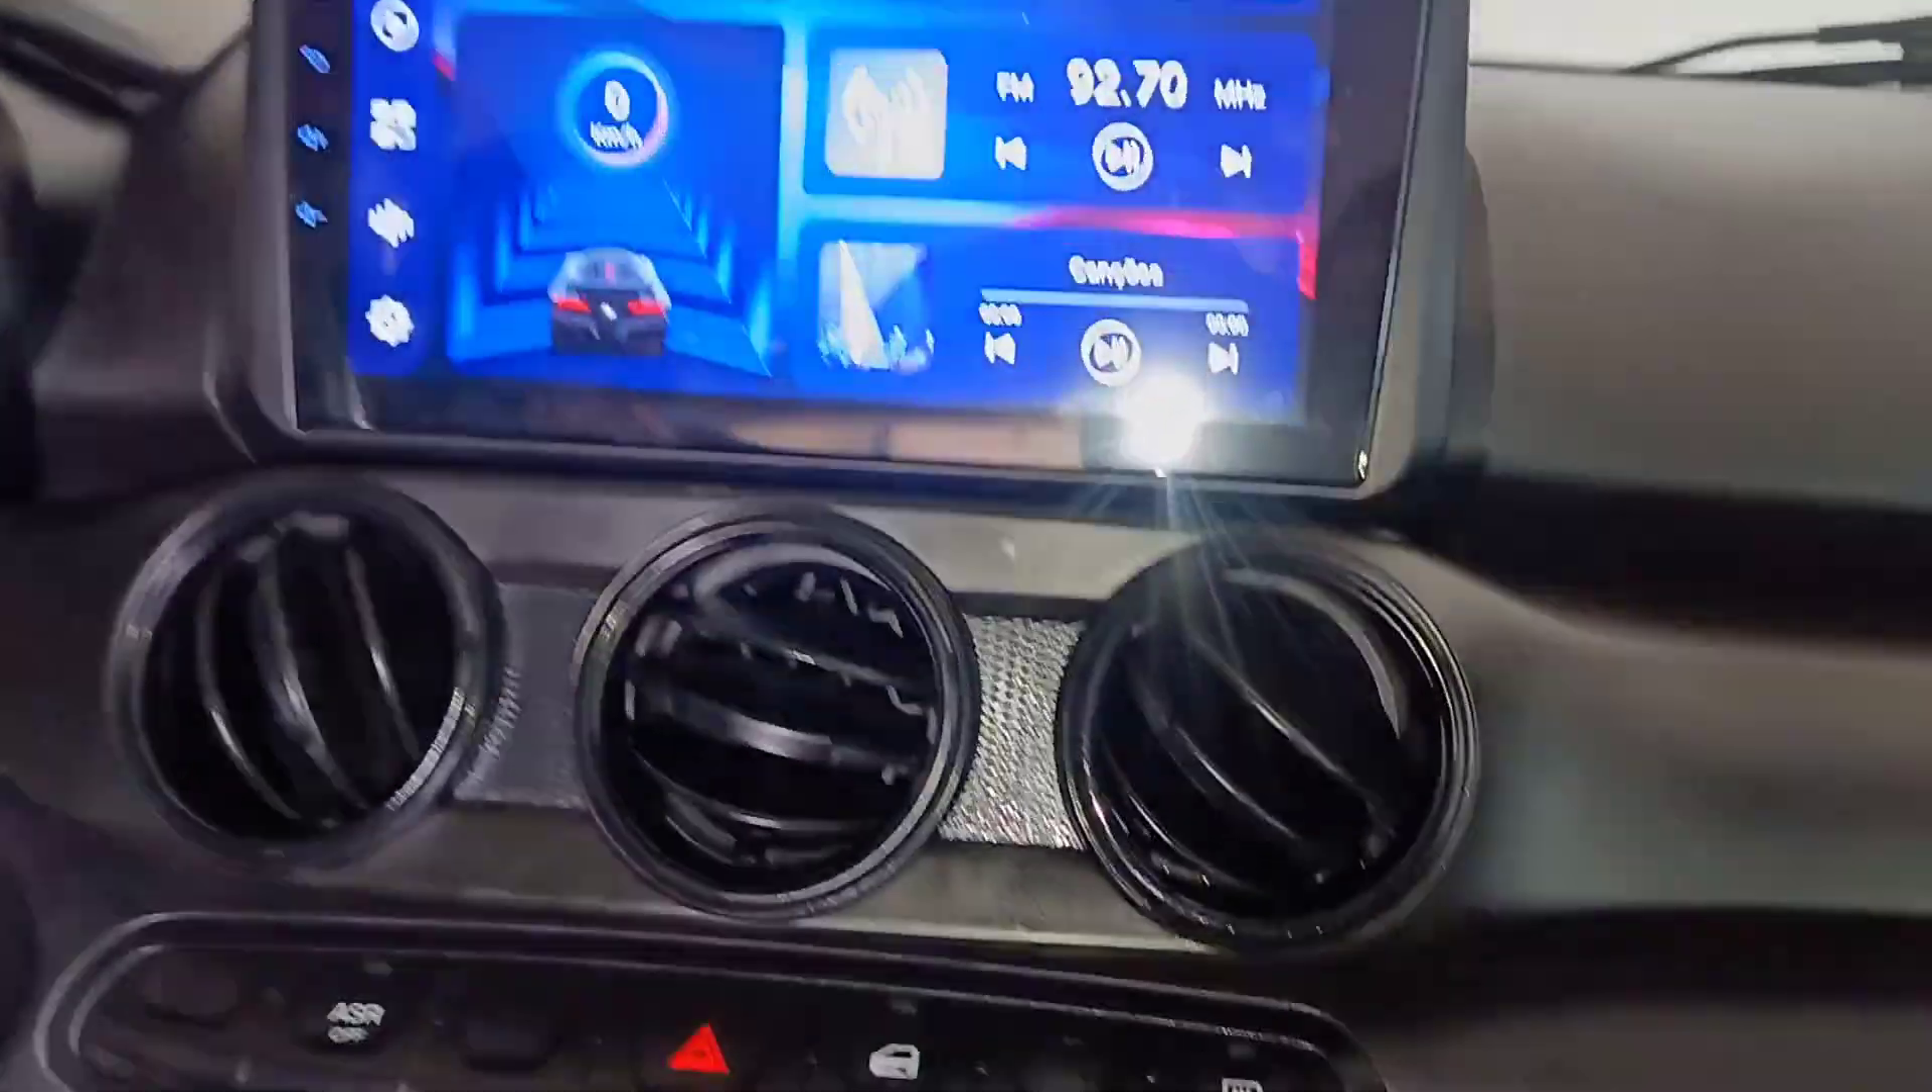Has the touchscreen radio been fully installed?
Yes.